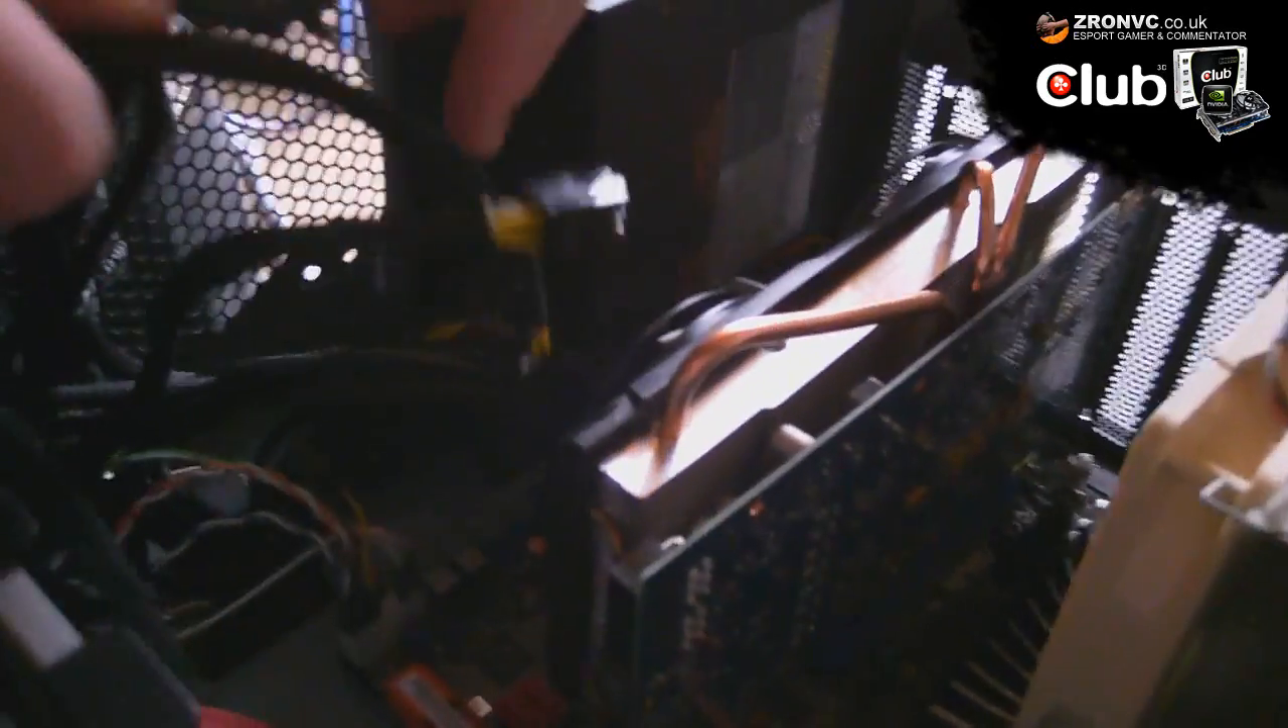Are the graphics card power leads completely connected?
No.